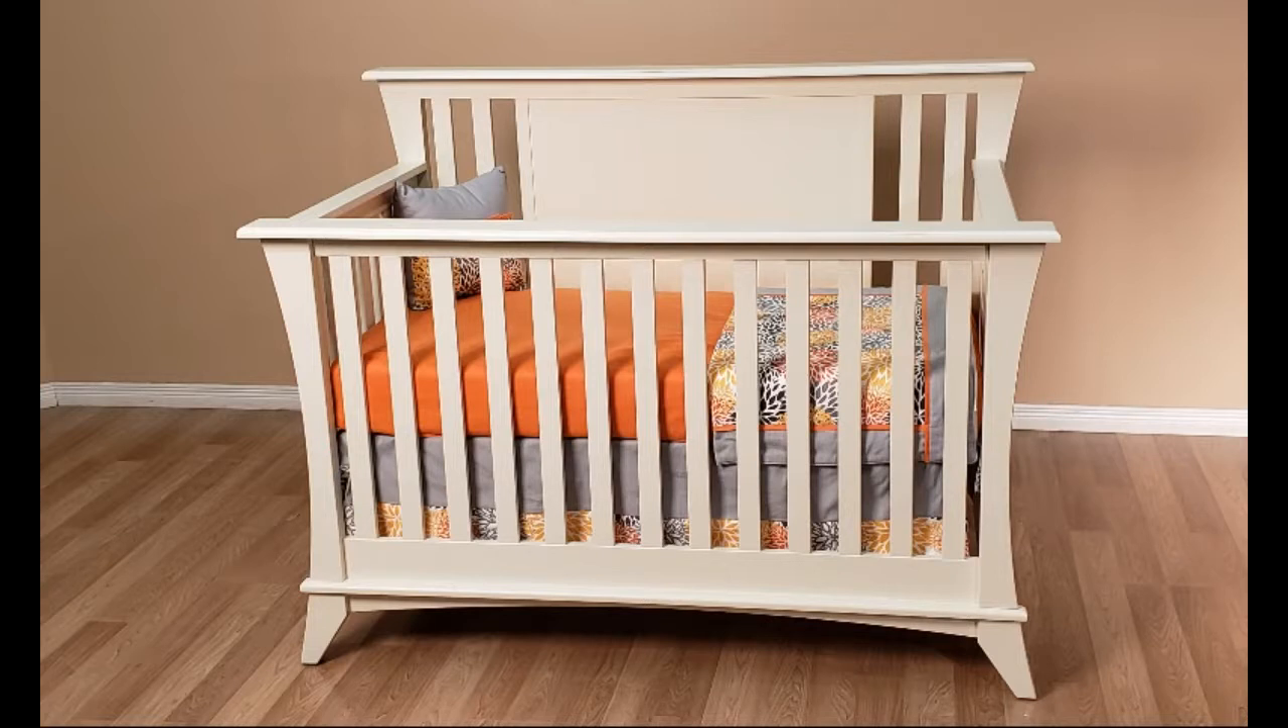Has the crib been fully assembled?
Yes.